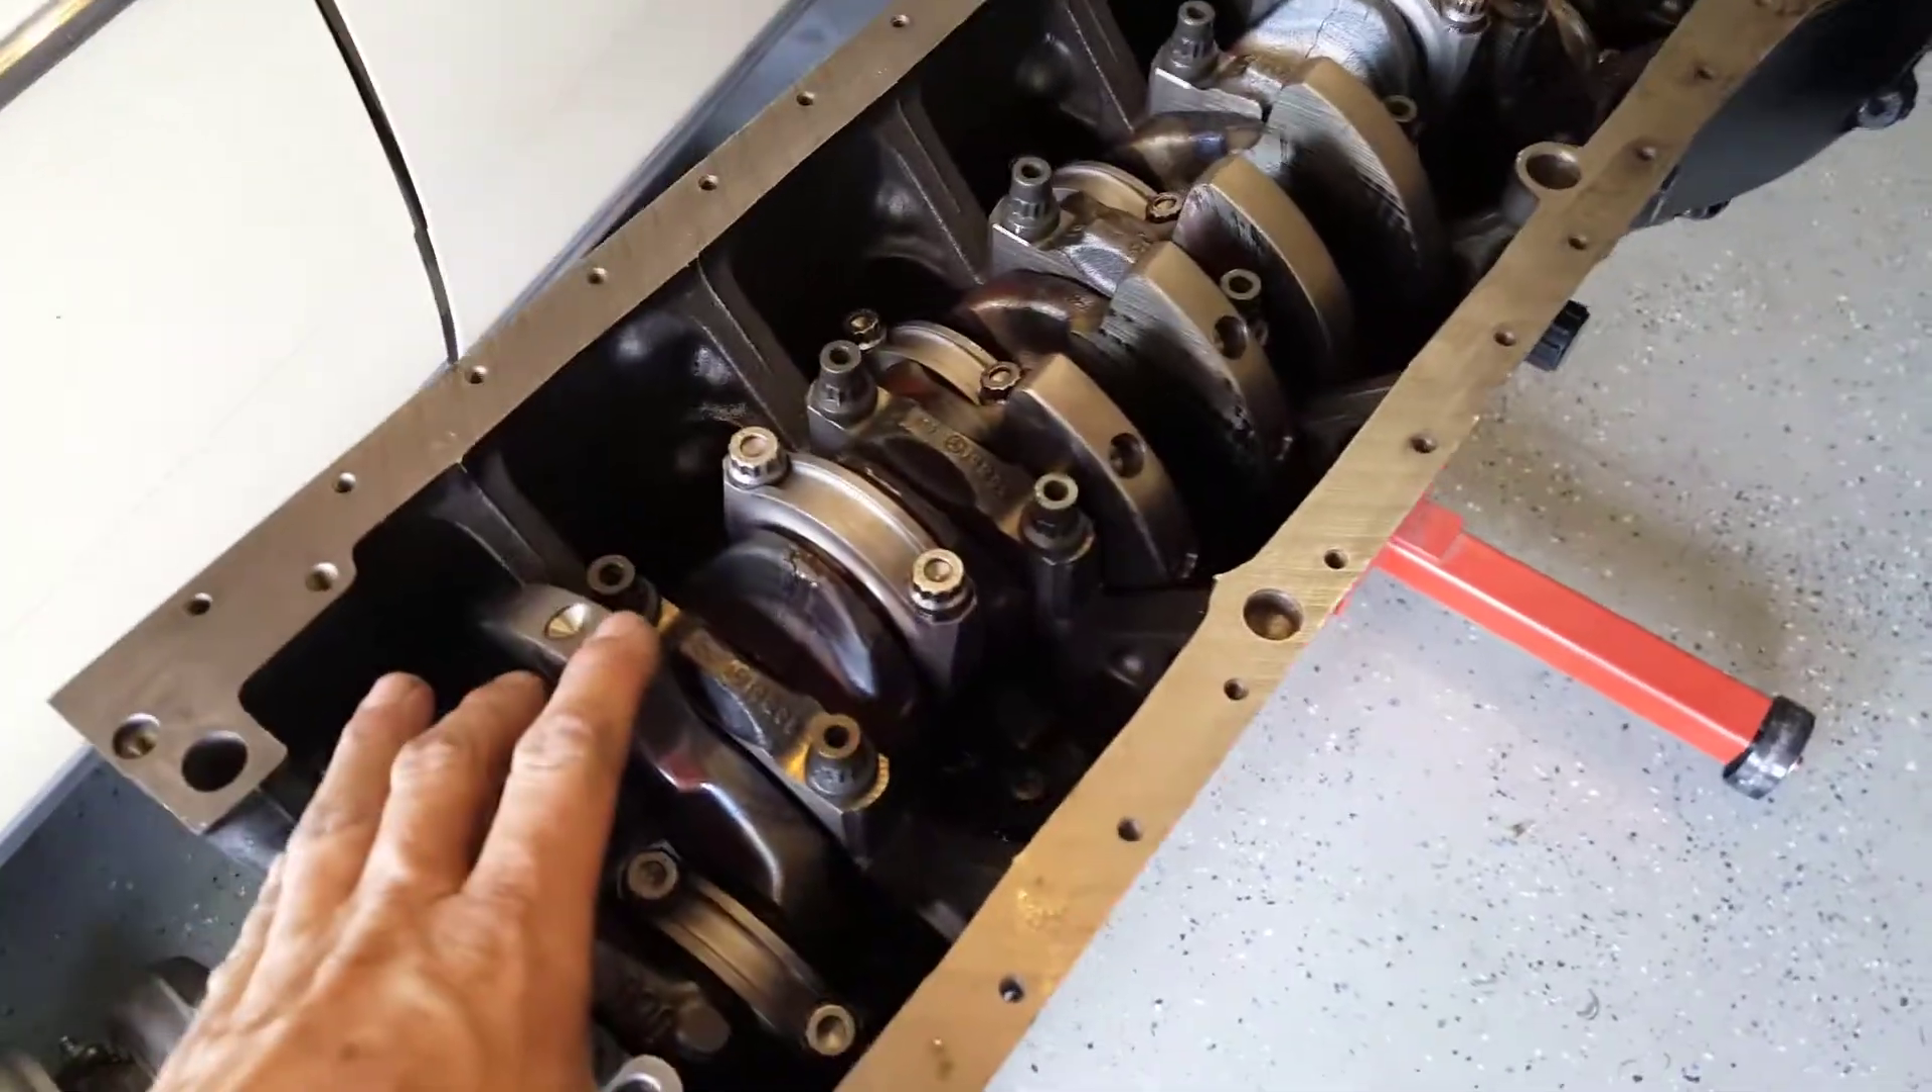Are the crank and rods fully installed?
Yes.